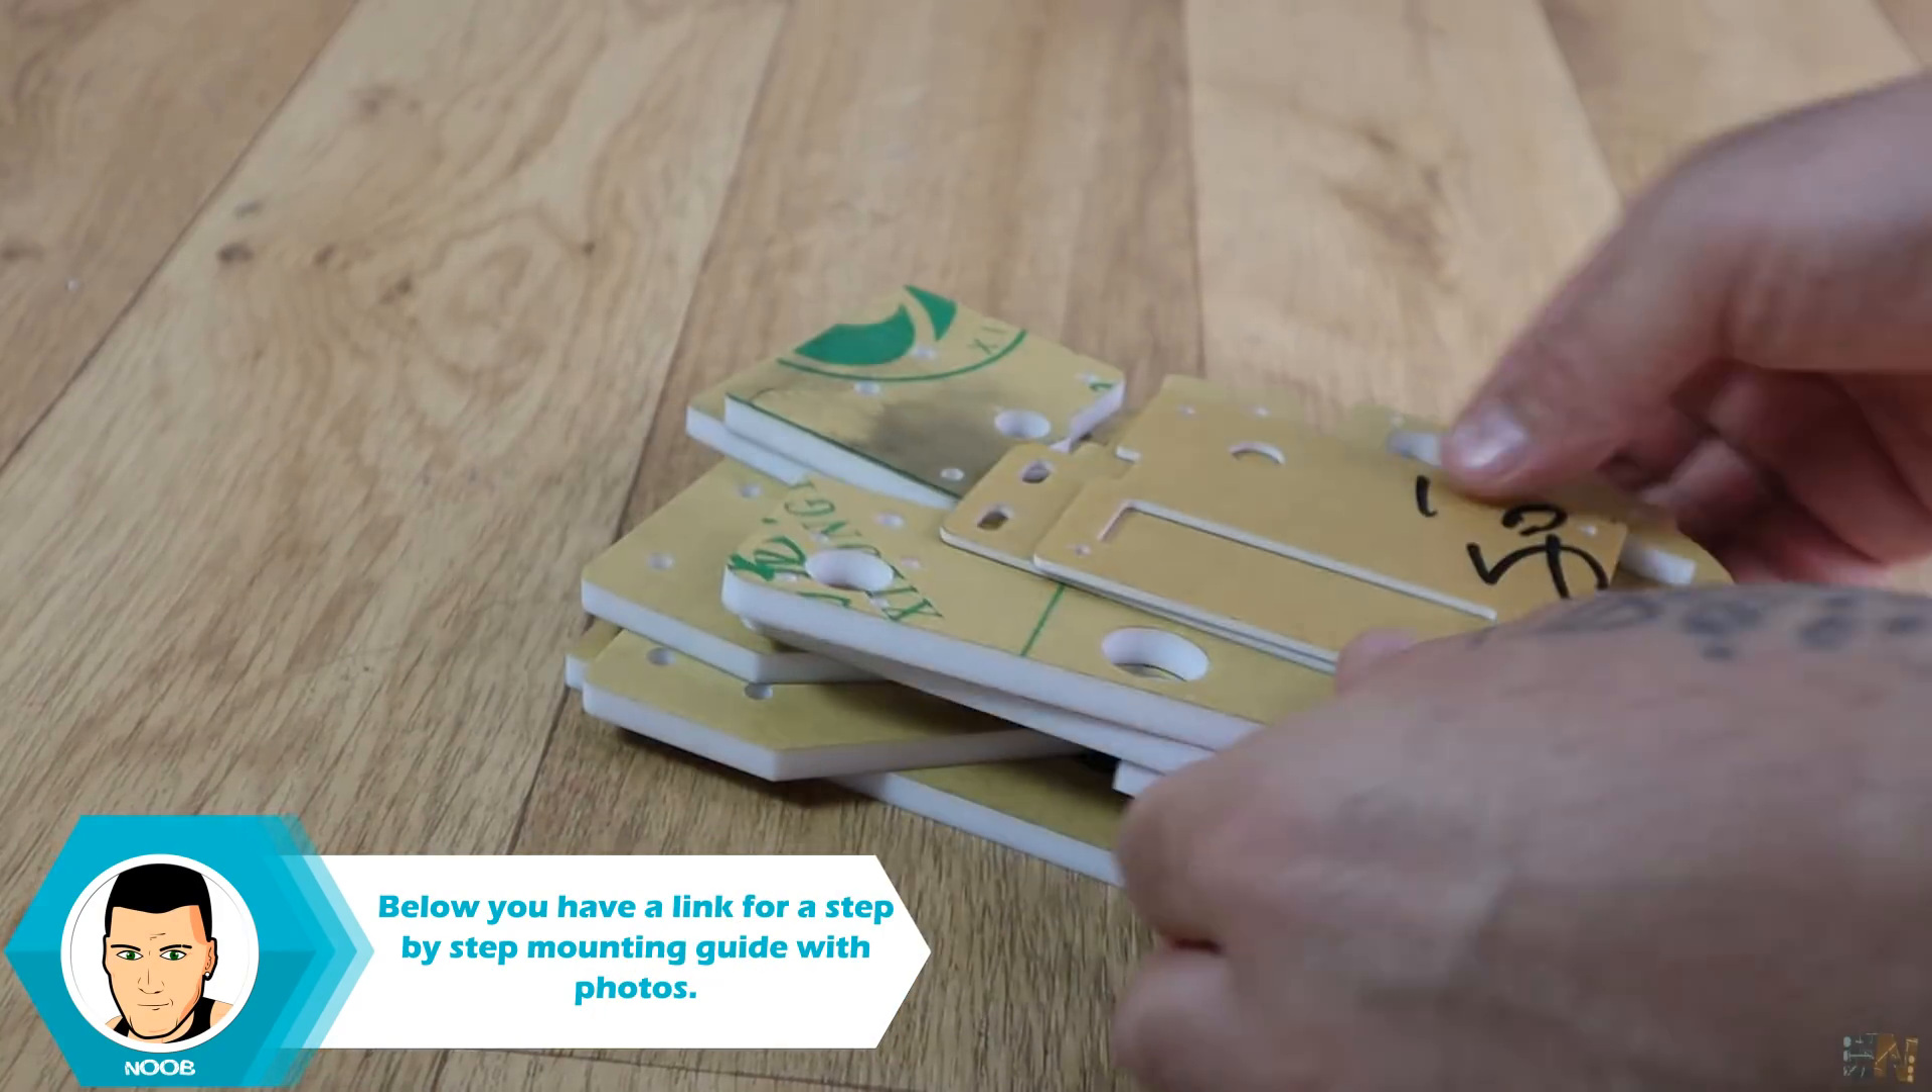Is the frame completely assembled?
No.